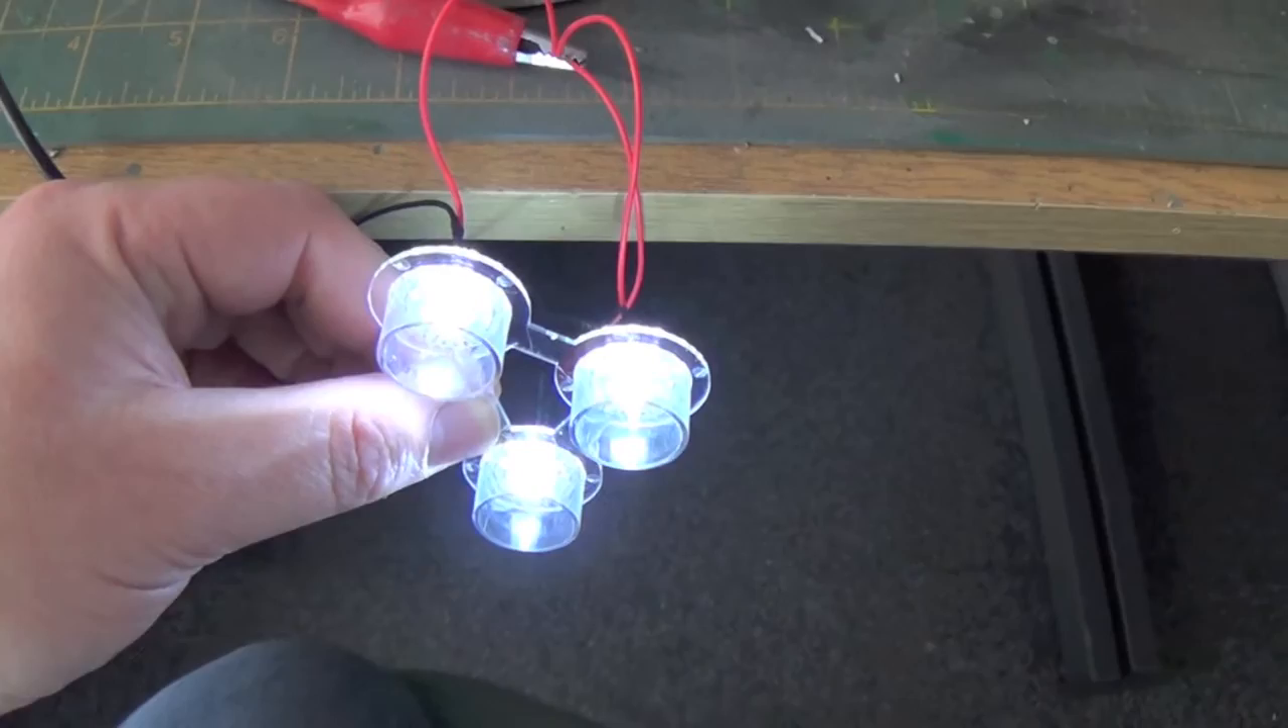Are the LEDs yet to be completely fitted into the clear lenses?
No.